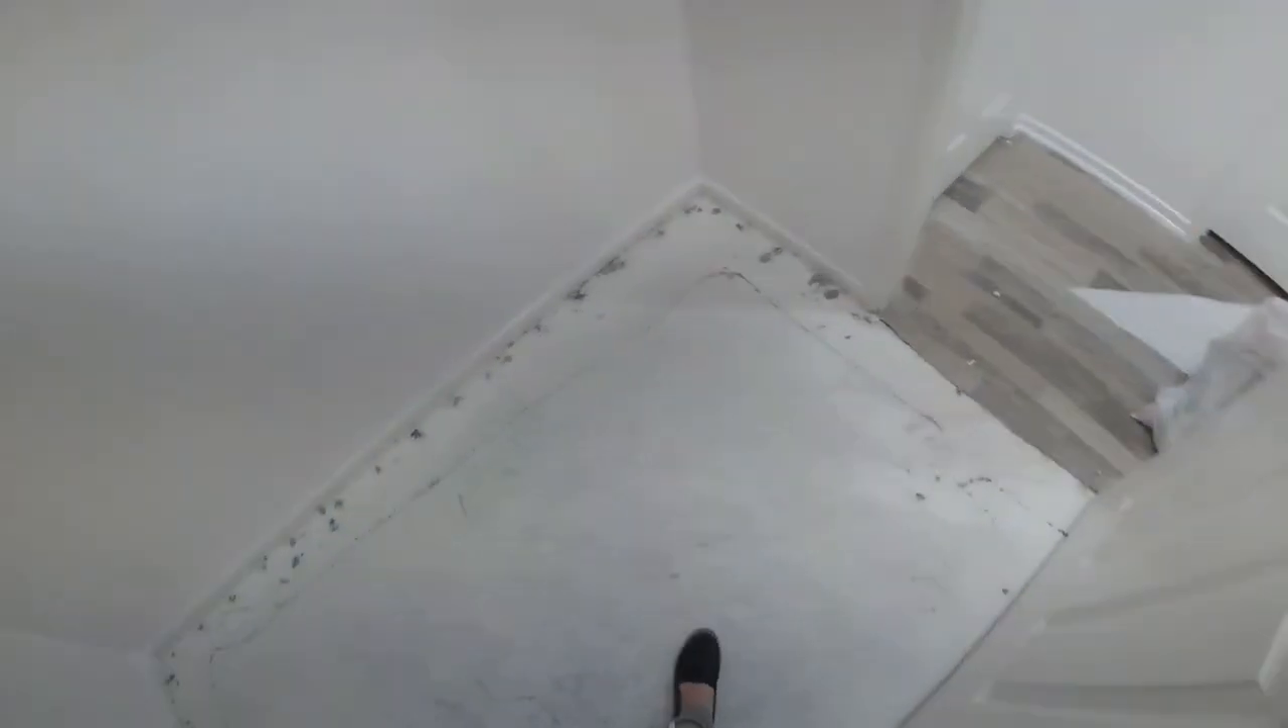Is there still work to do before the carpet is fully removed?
No.